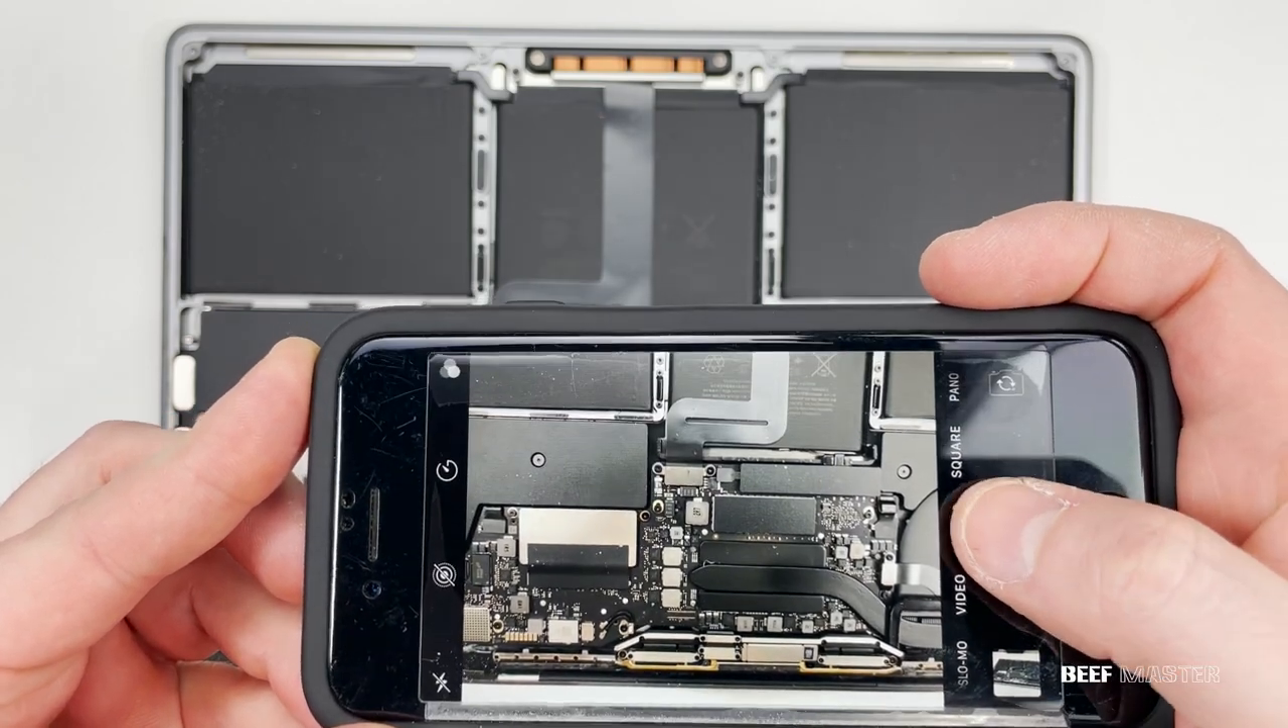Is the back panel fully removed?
Yes.